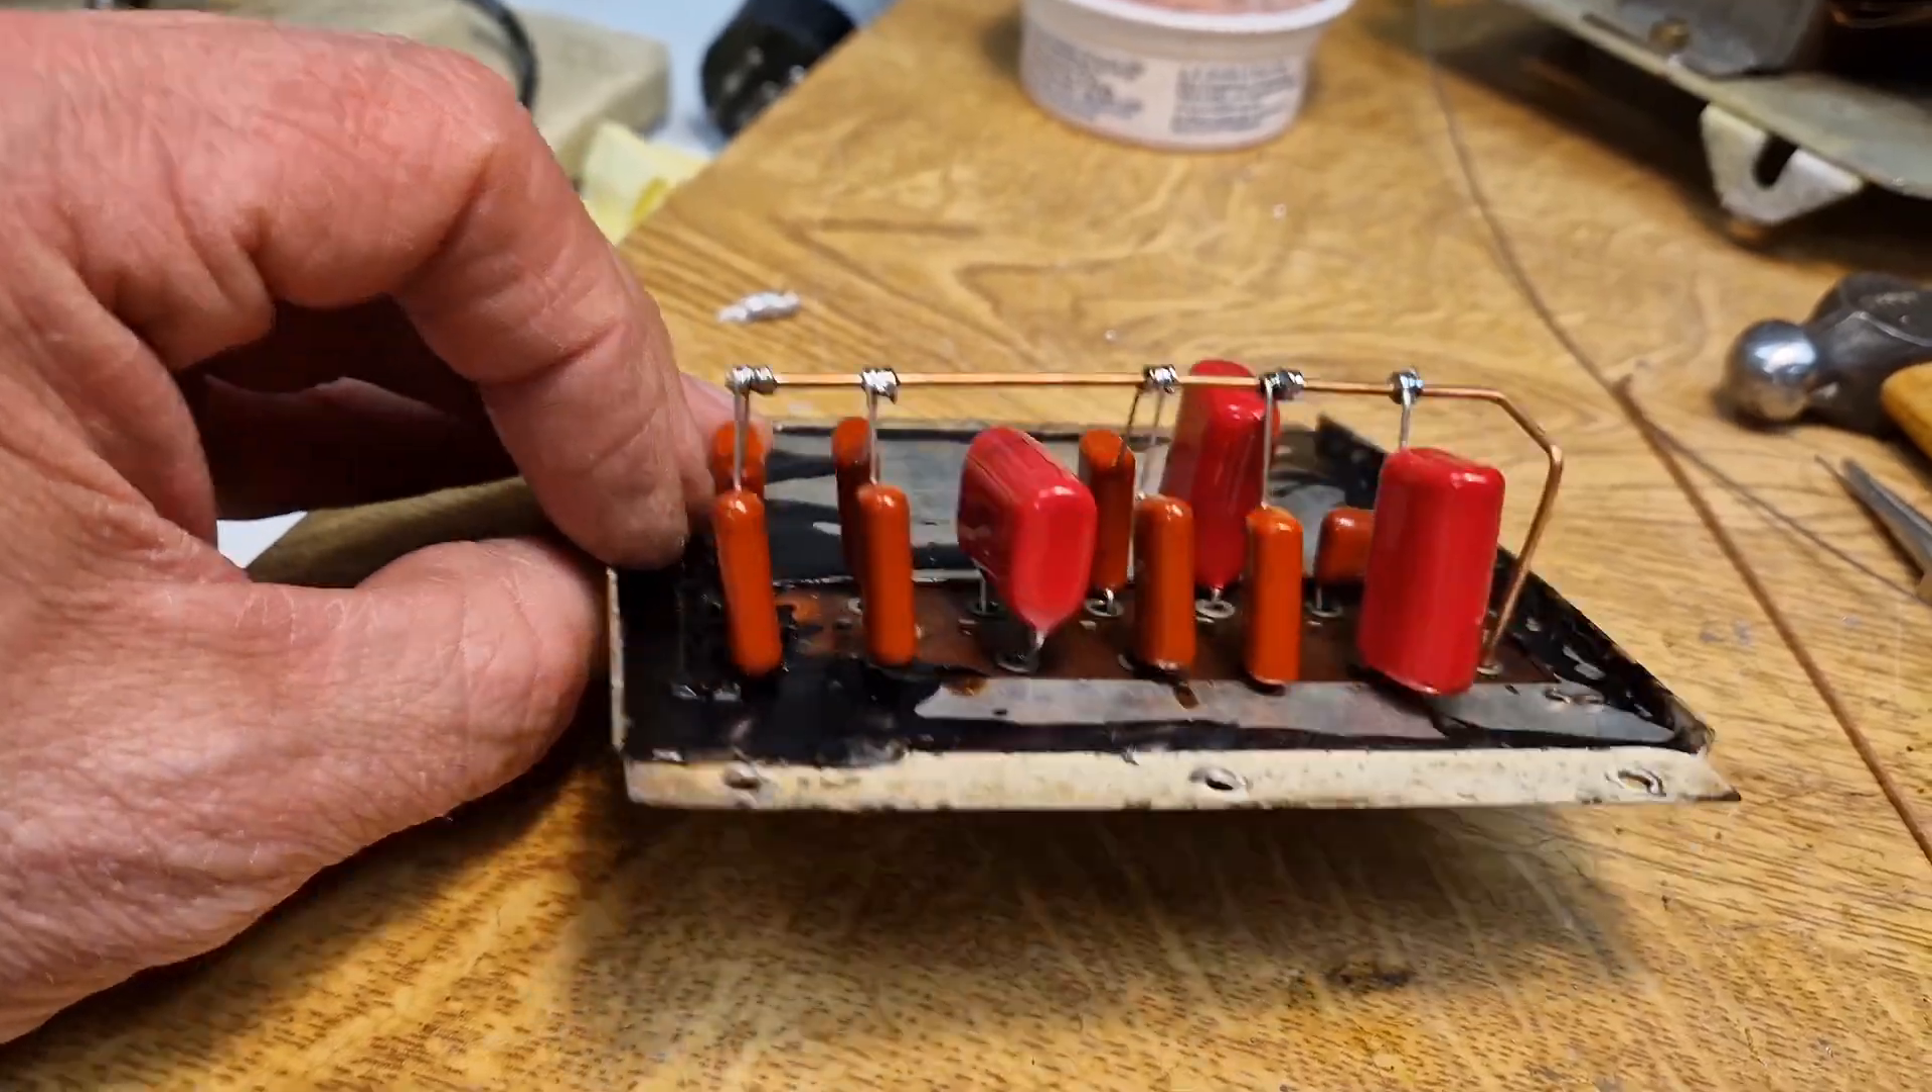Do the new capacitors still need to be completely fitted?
No.